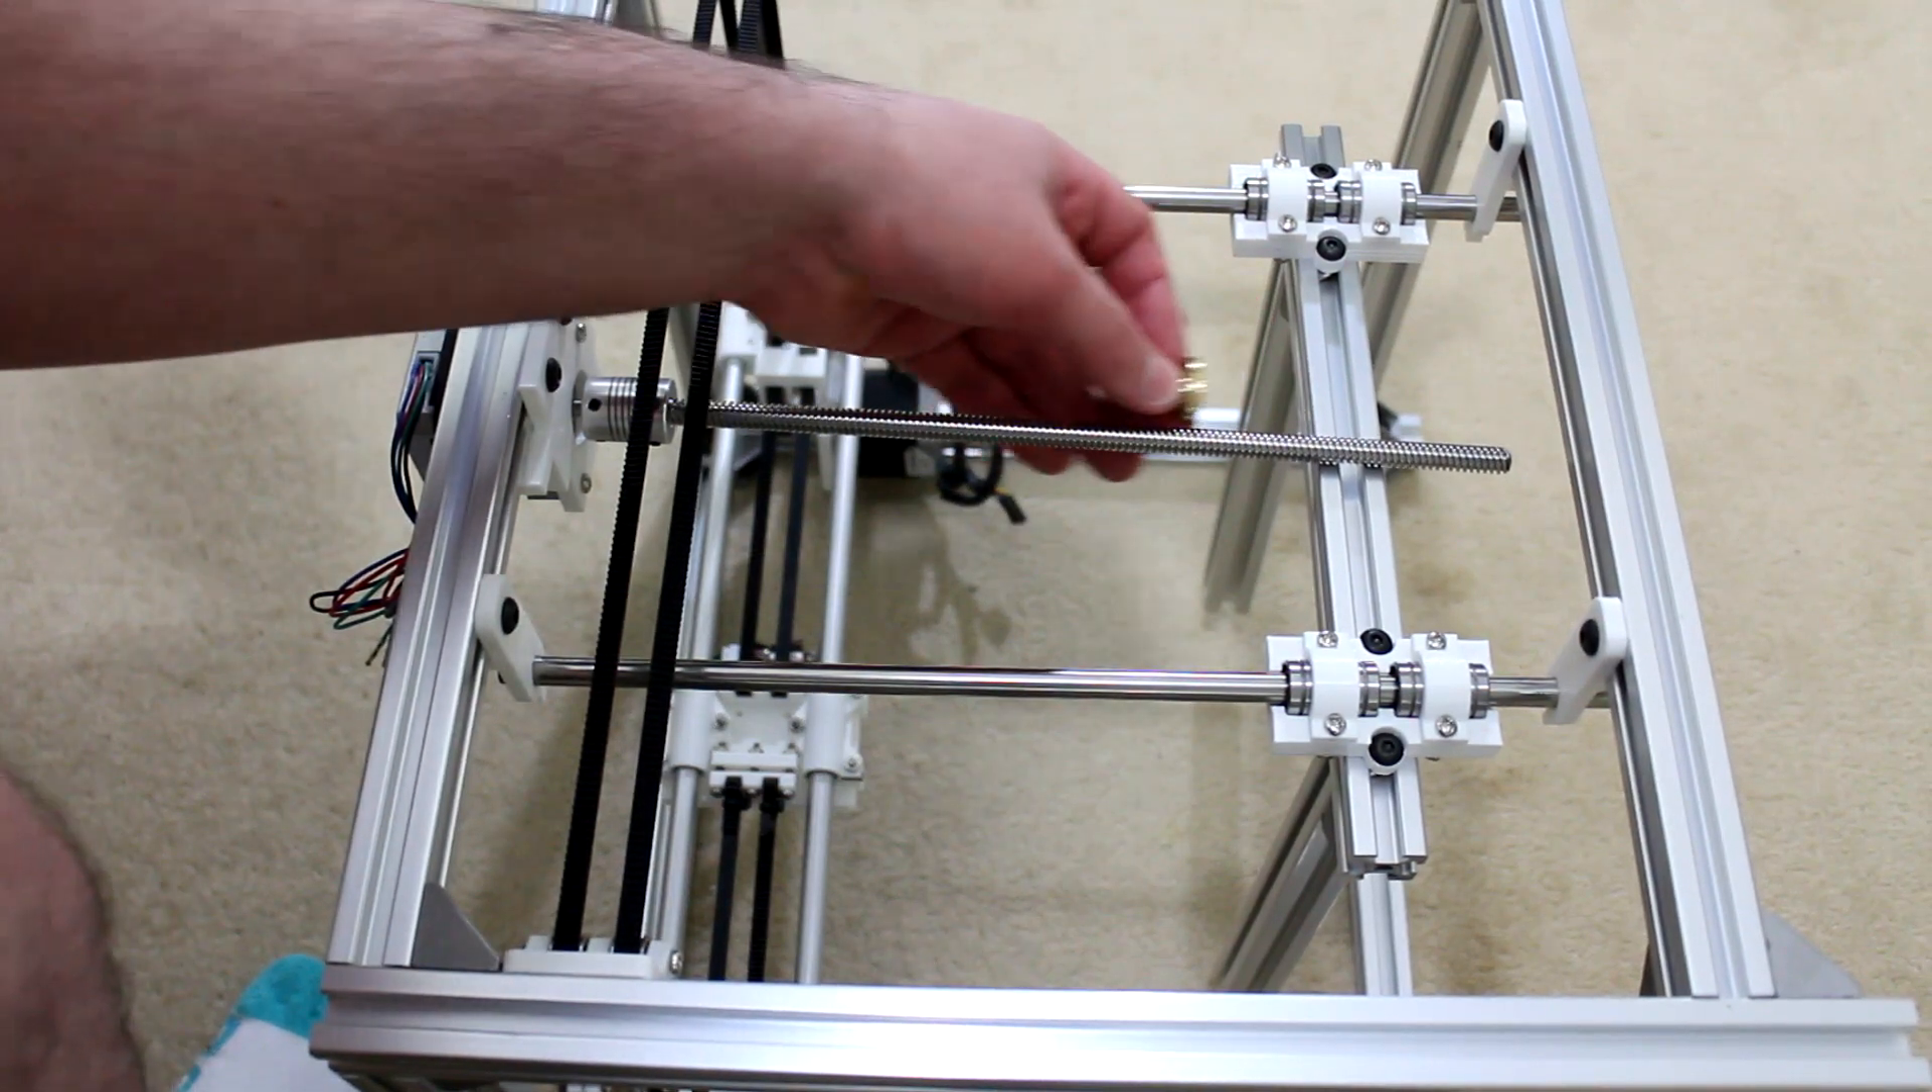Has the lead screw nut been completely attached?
No.